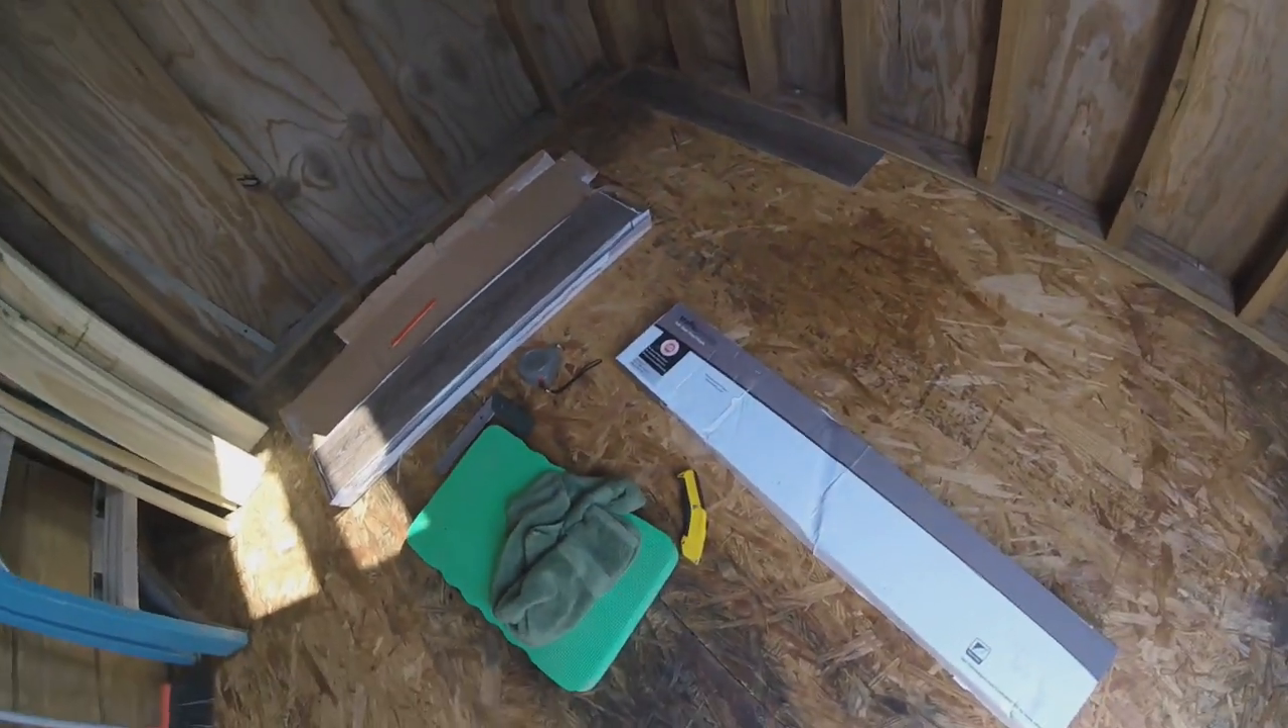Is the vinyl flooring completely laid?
No.